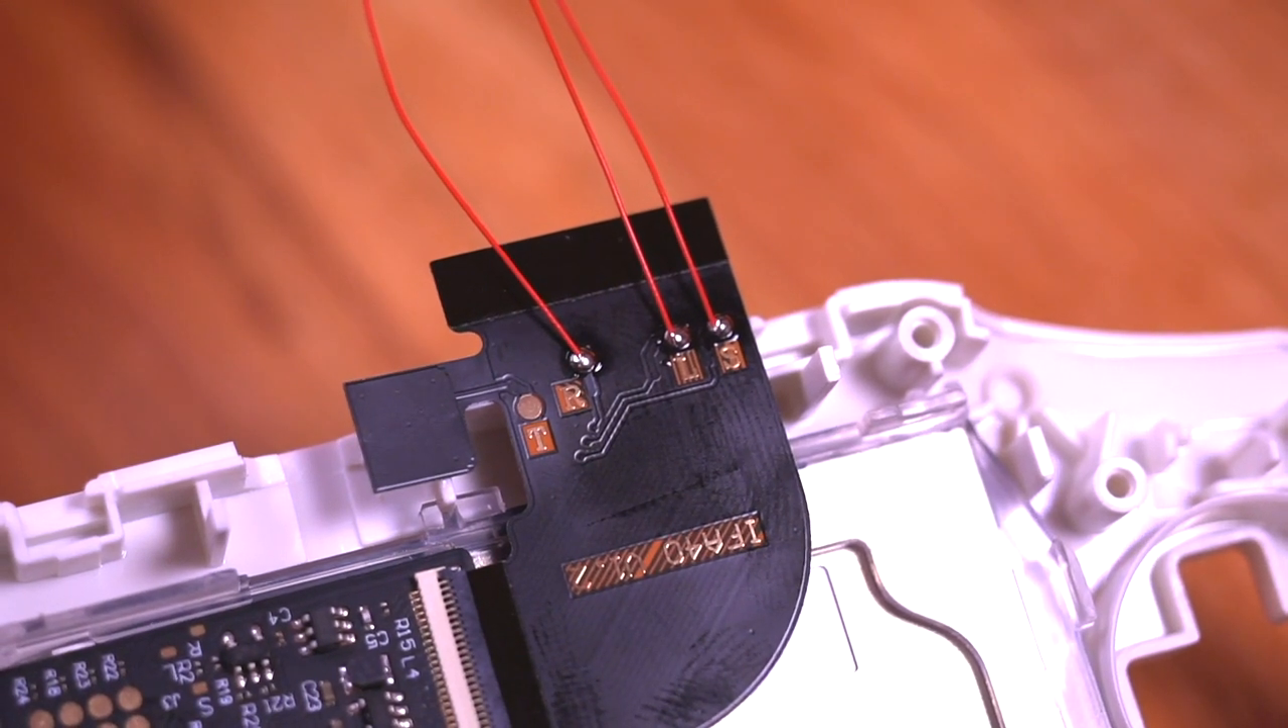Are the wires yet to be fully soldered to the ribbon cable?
No.